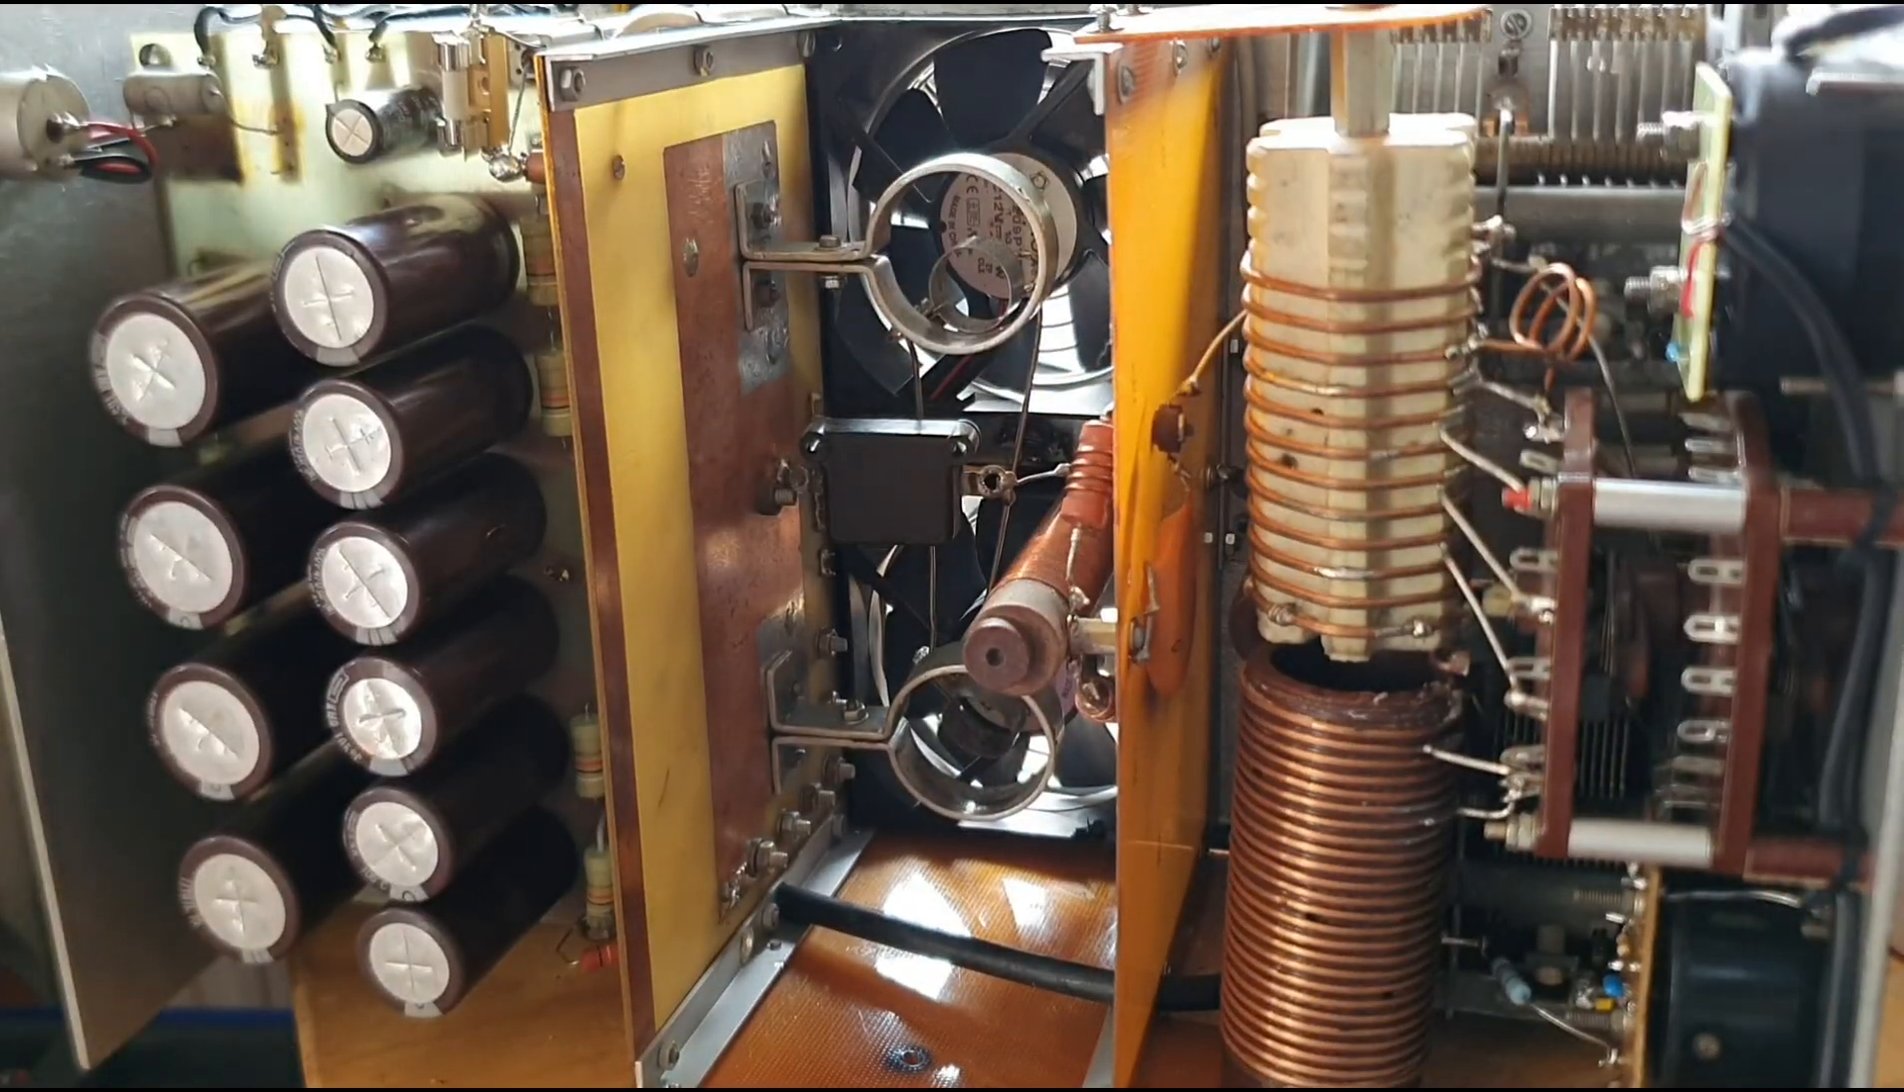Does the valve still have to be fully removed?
No.